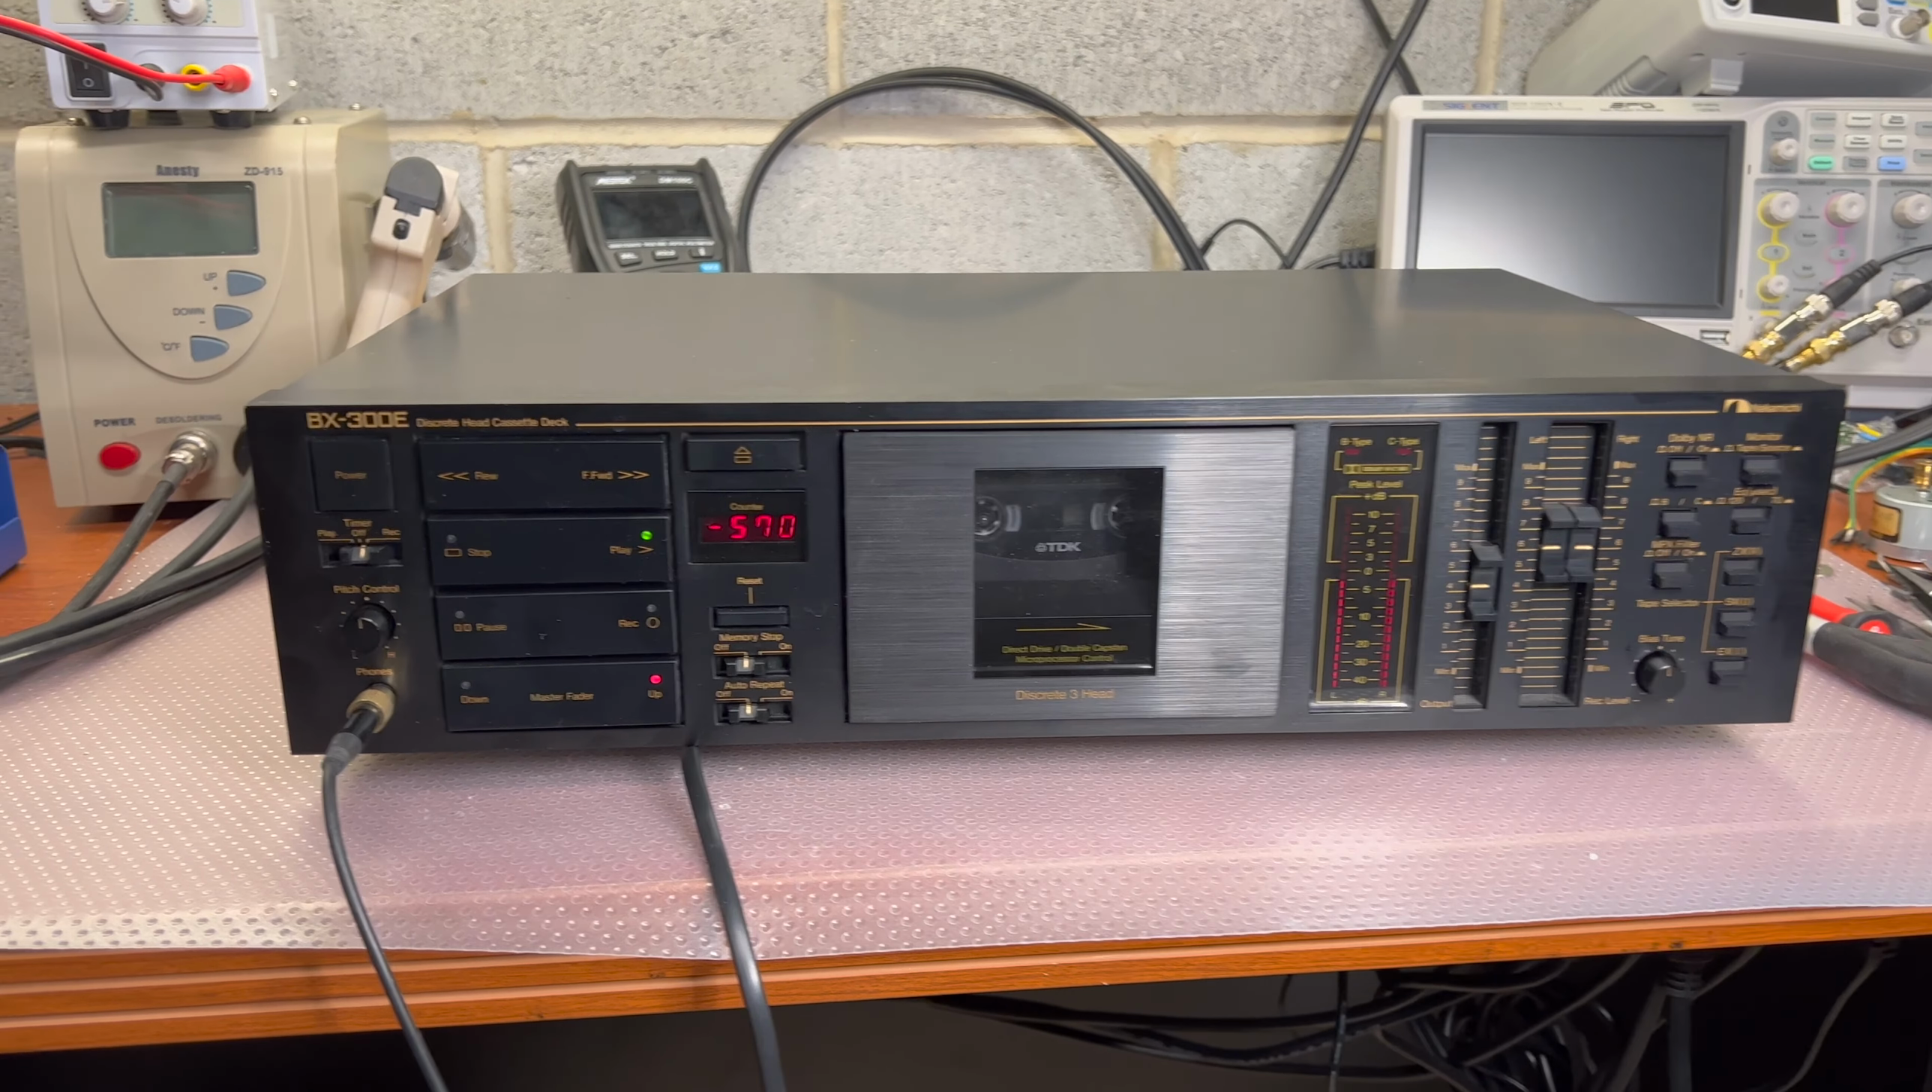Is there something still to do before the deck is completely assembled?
No.